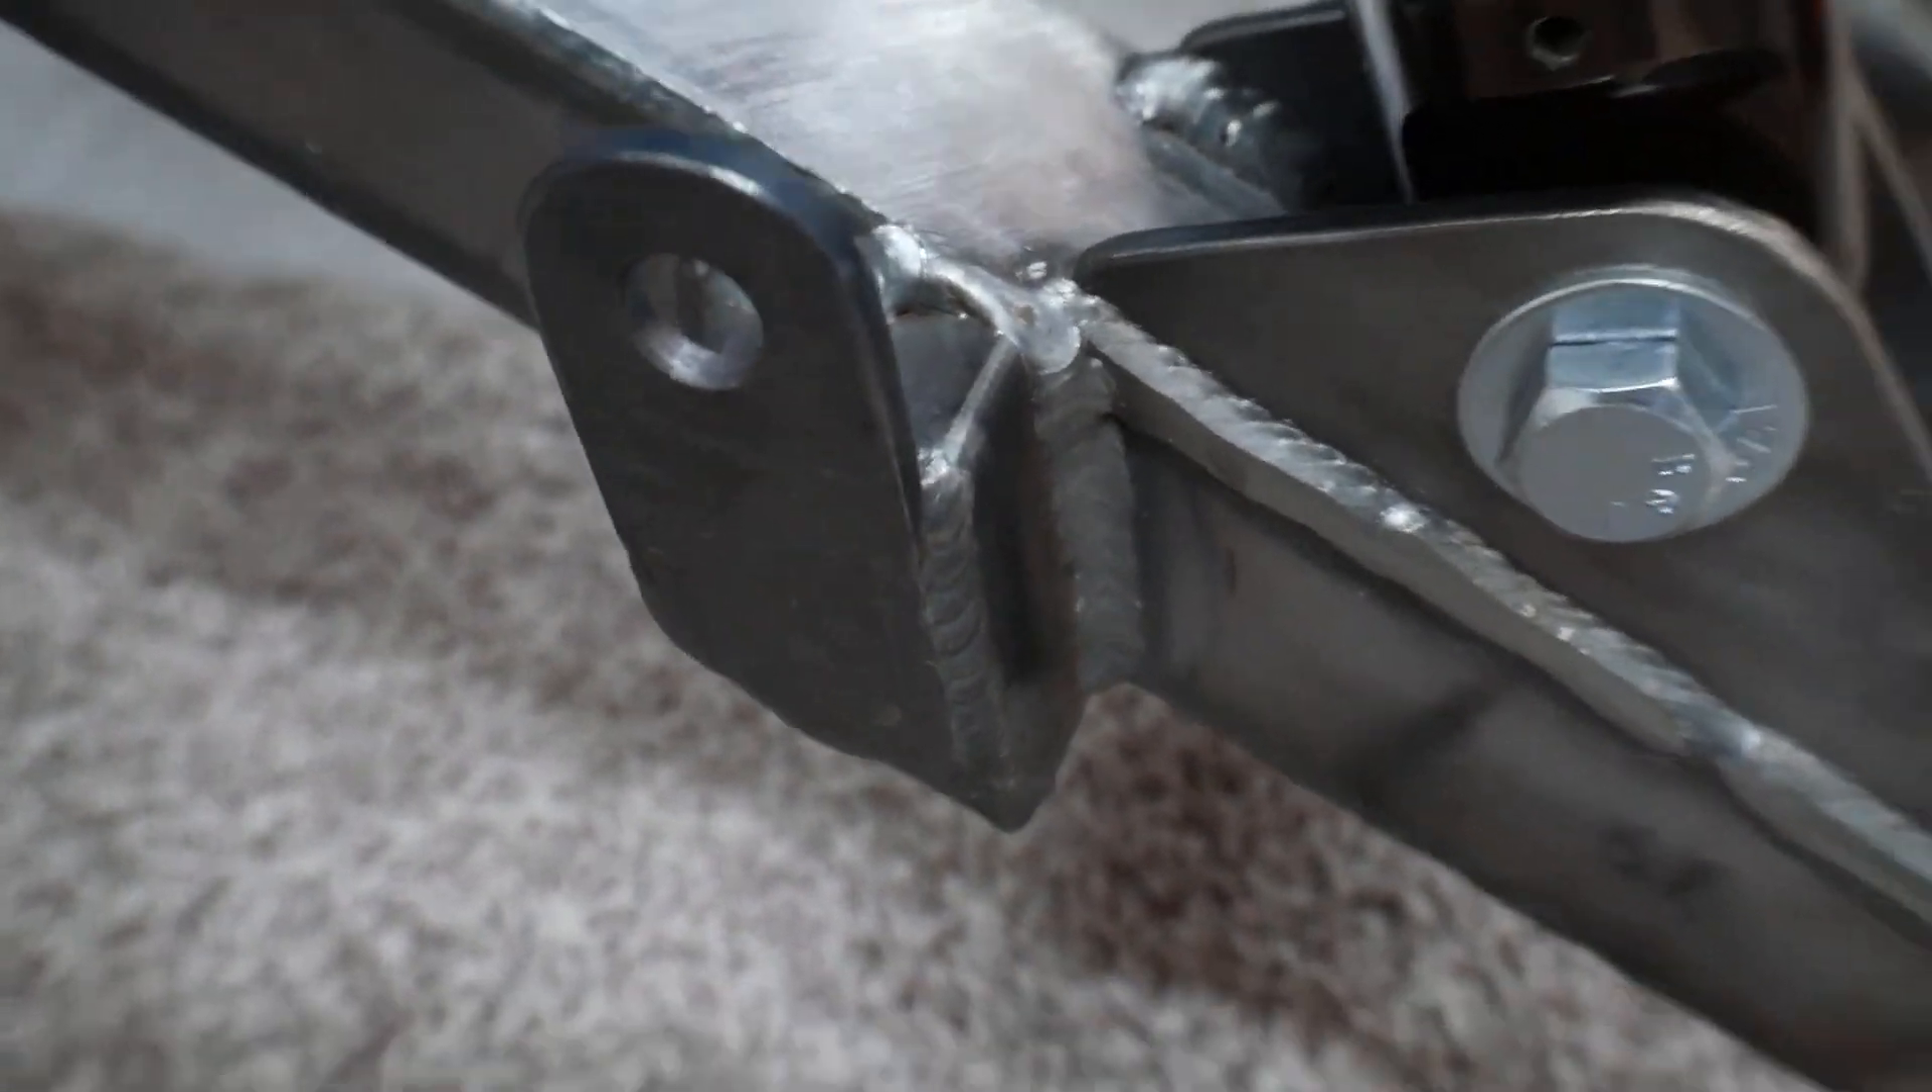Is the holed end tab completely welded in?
Yes.